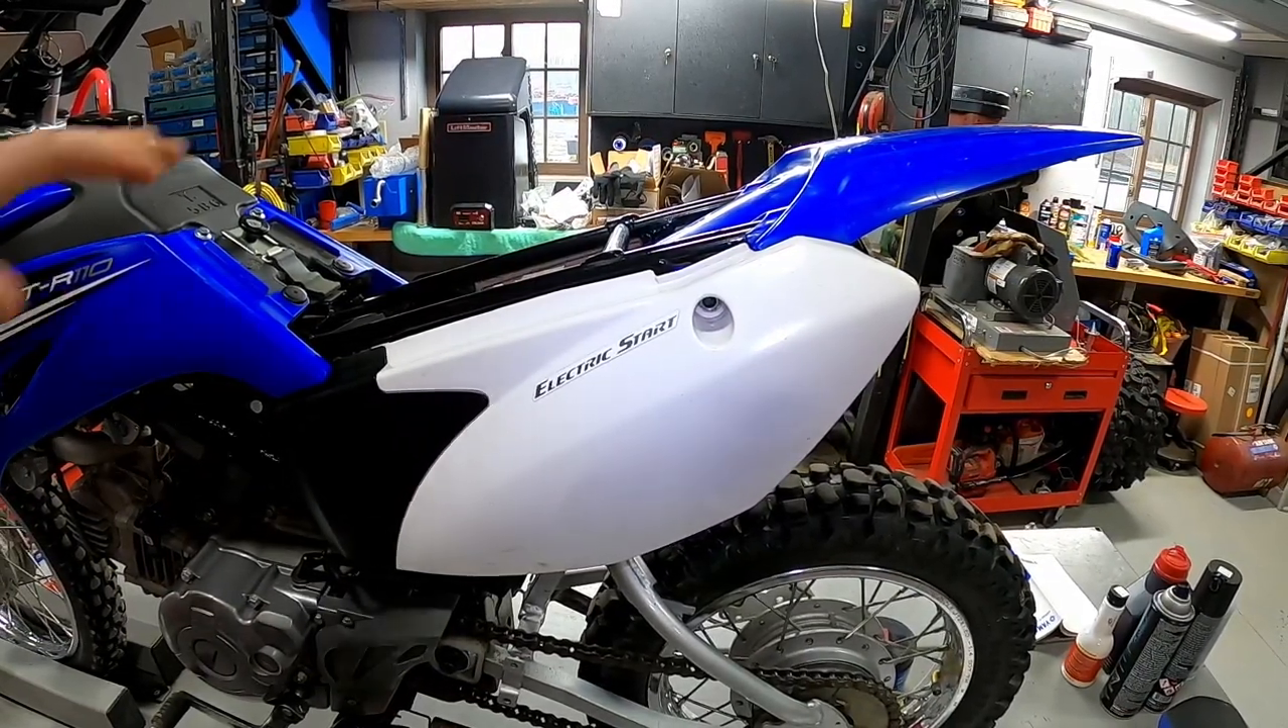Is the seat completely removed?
Yes.